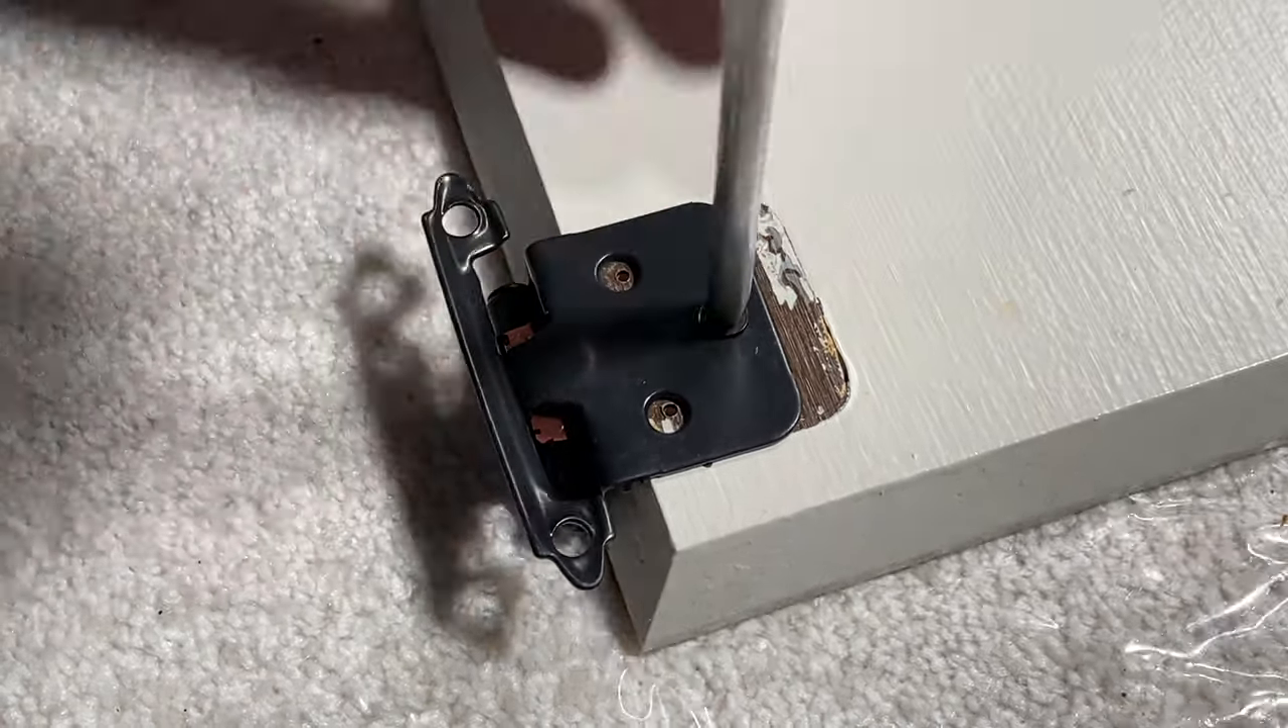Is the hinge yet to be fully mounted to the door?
Yes.